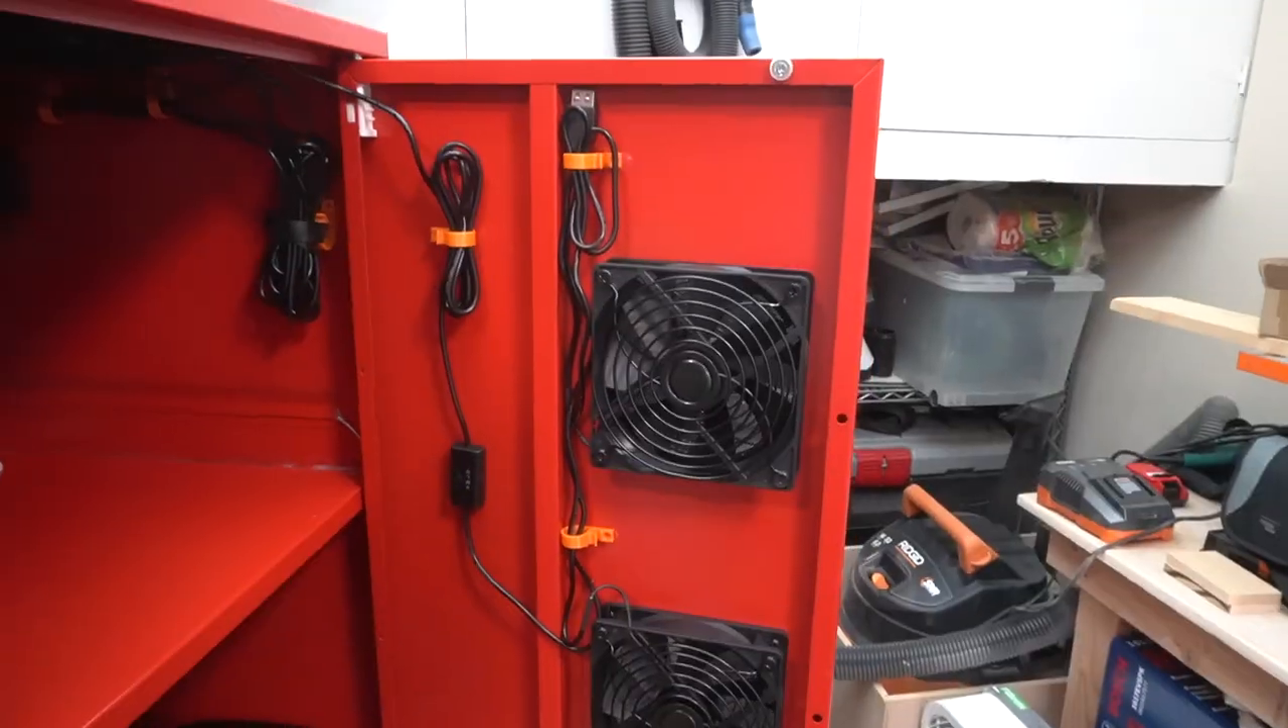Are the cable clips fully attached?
Yes.